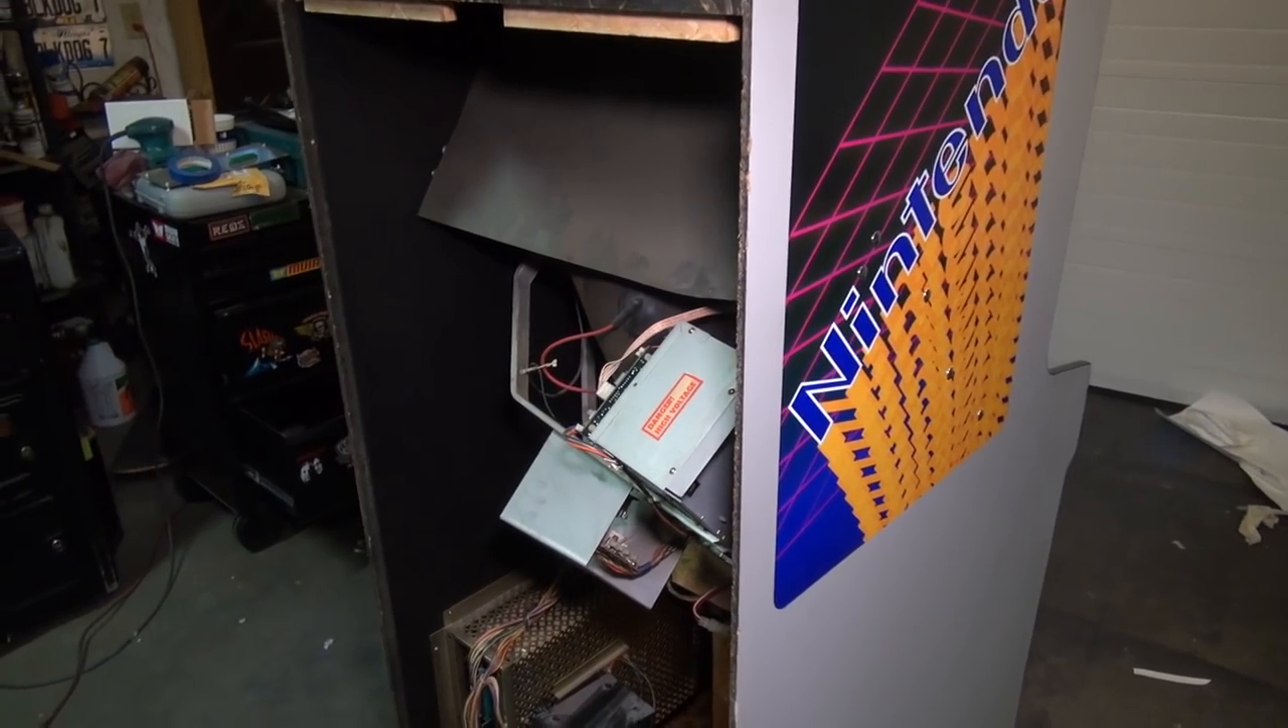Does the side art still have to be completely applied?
No.